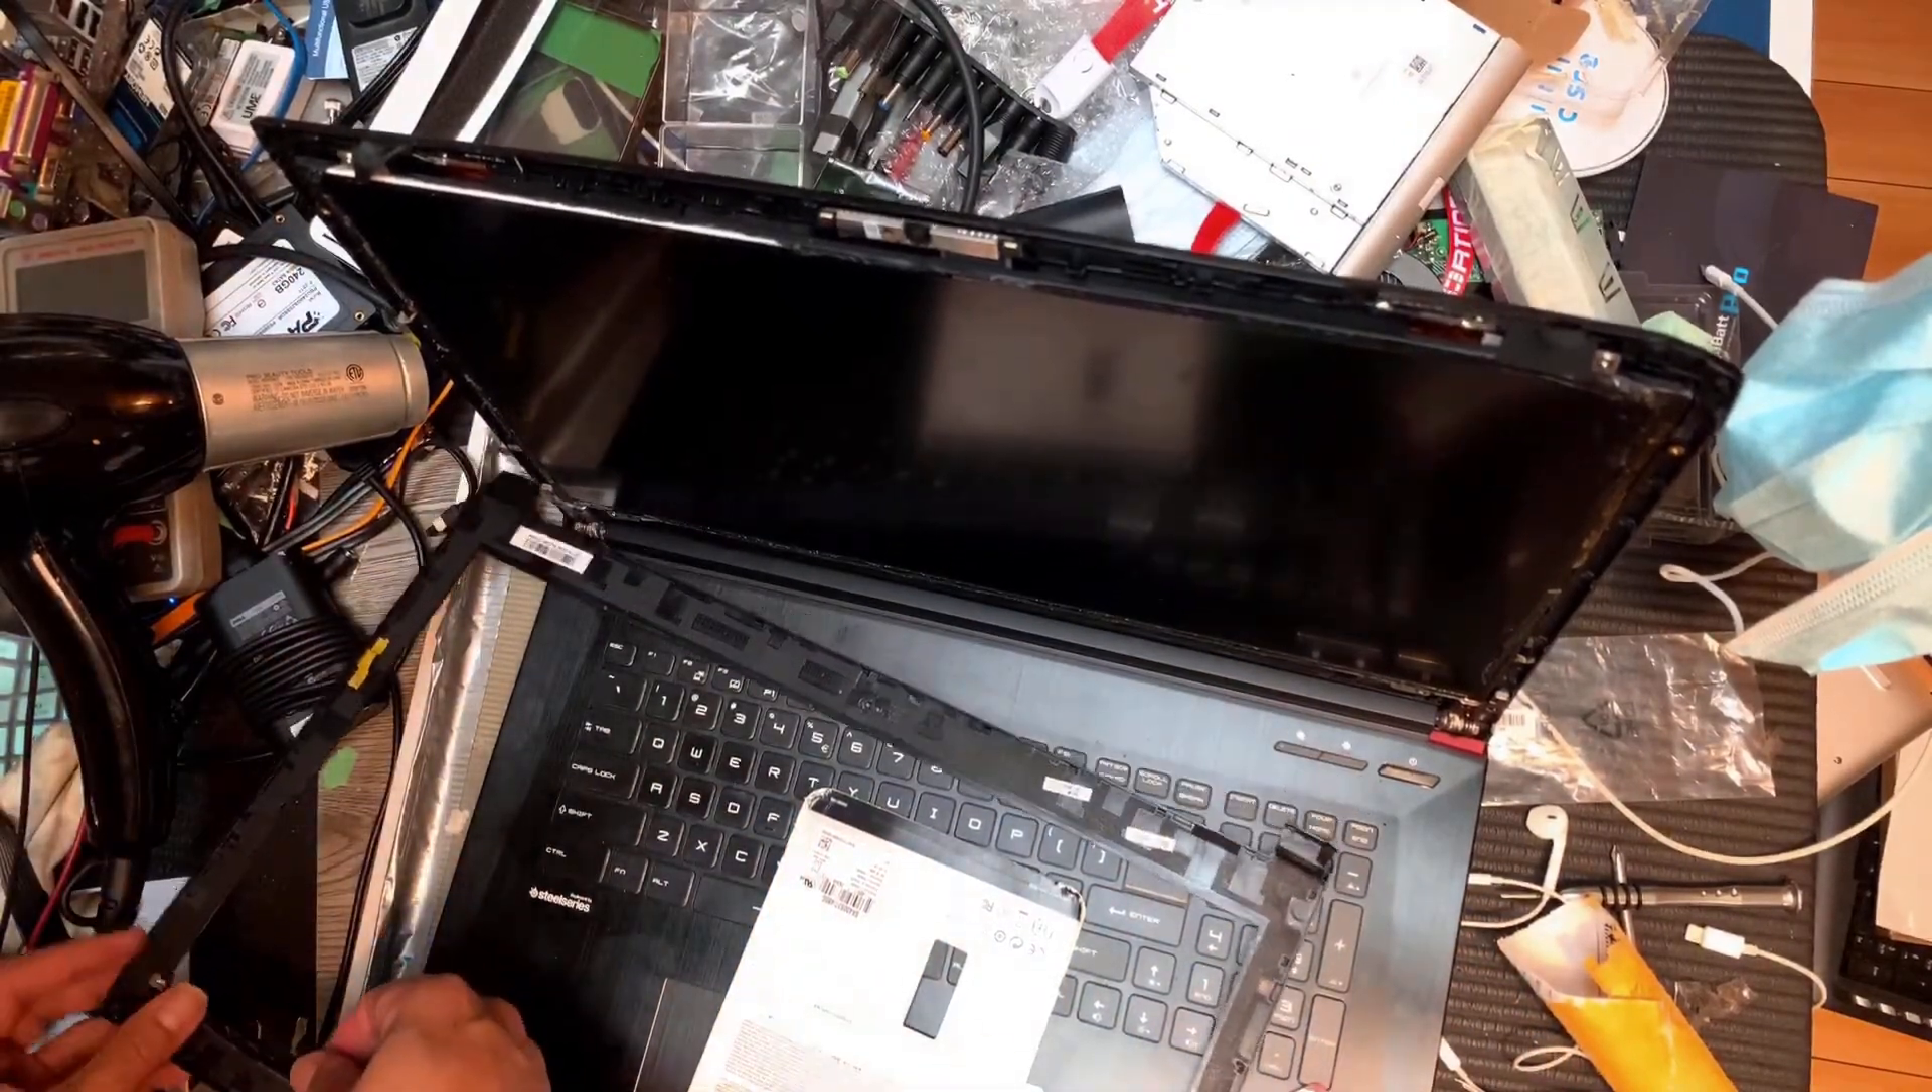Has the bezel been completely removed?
Yes.